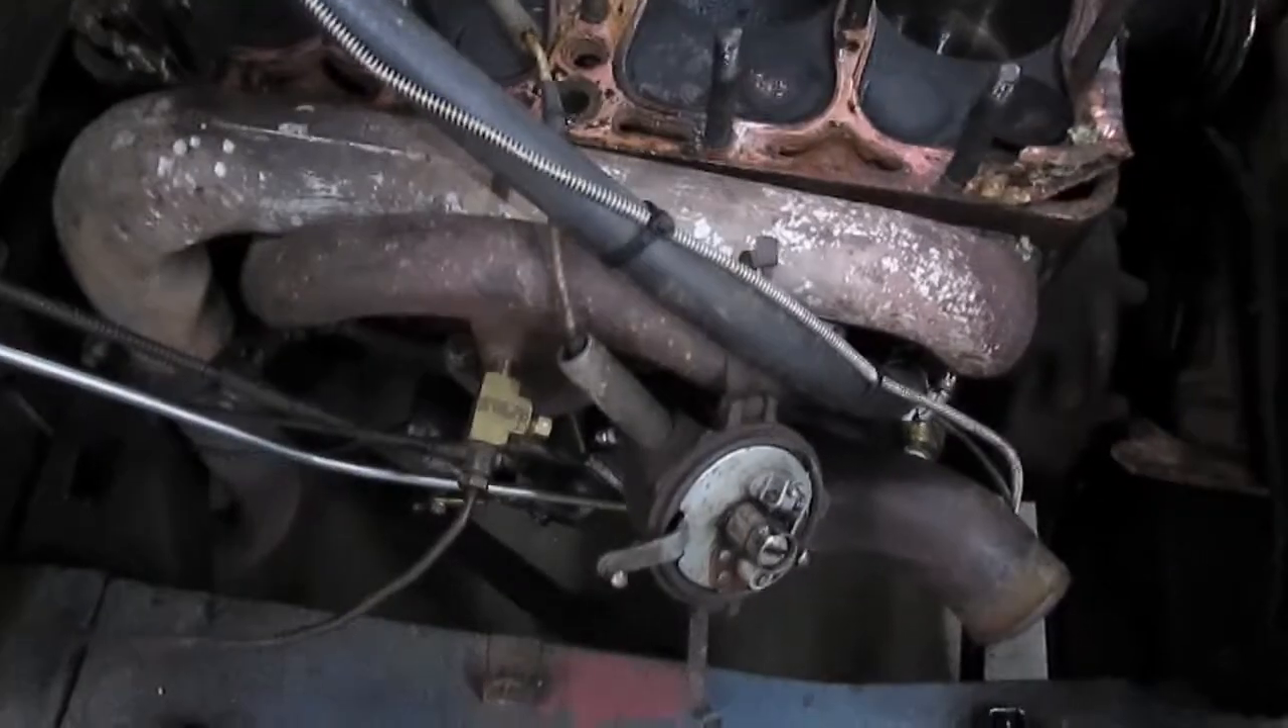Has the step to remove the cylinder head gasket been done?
No.